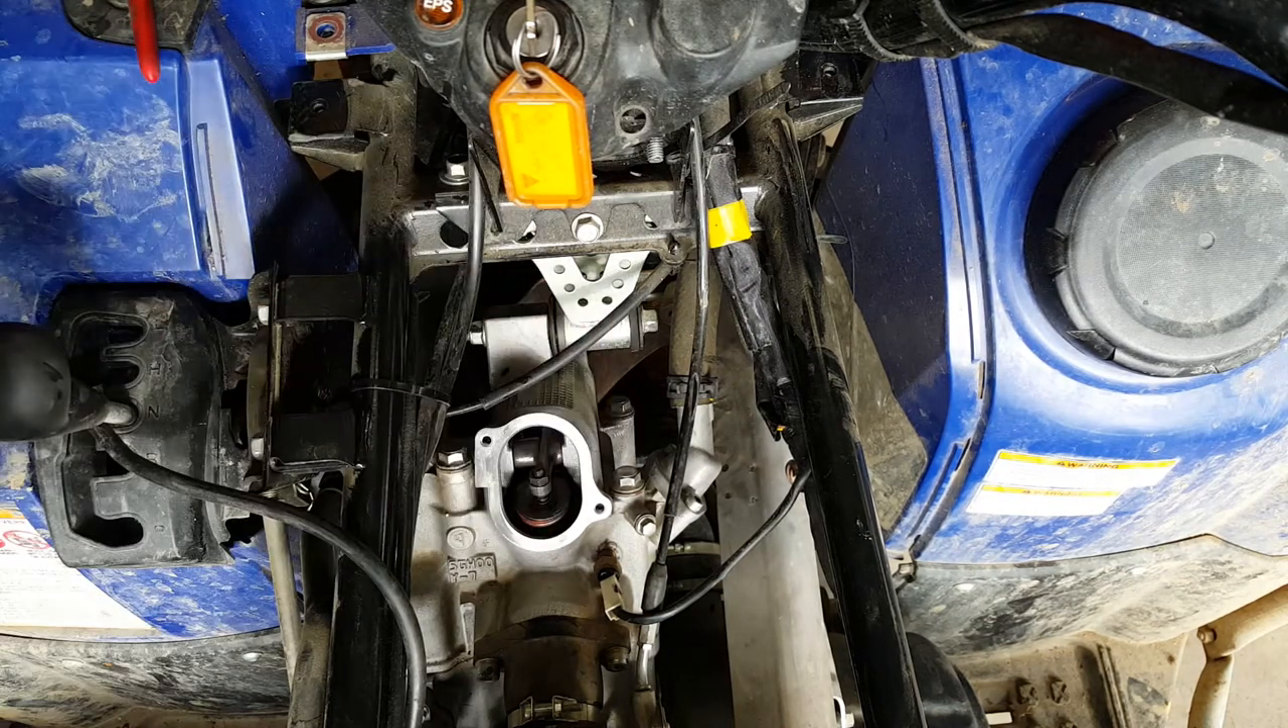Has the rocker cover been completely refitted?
No.